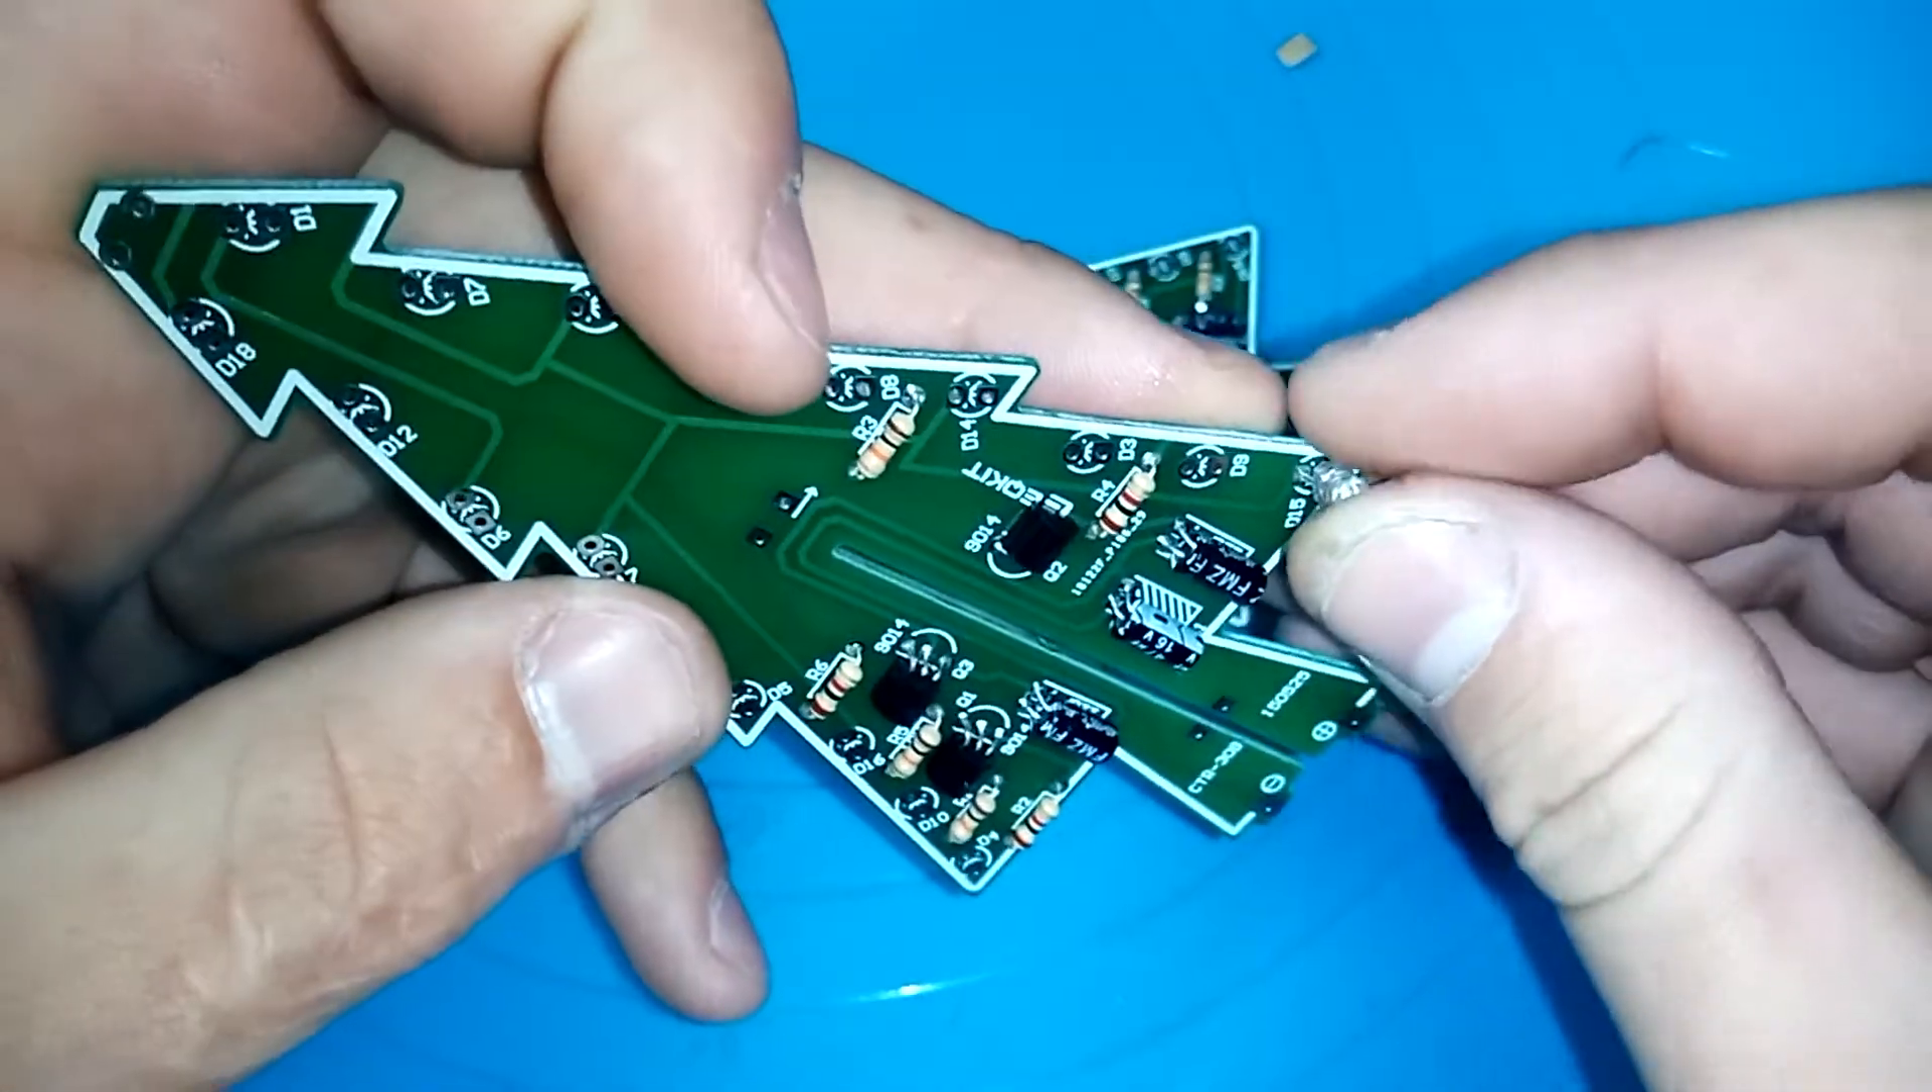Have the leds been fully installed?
No.